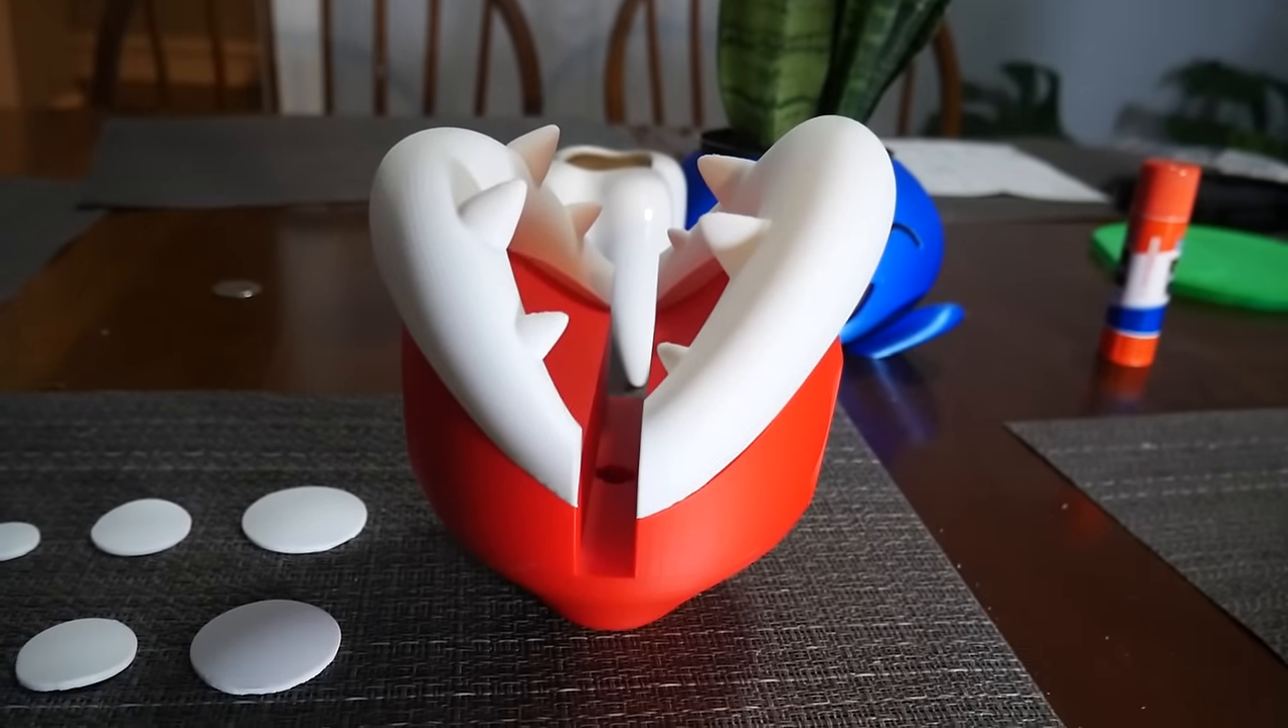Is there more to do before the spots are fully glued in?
Yes.